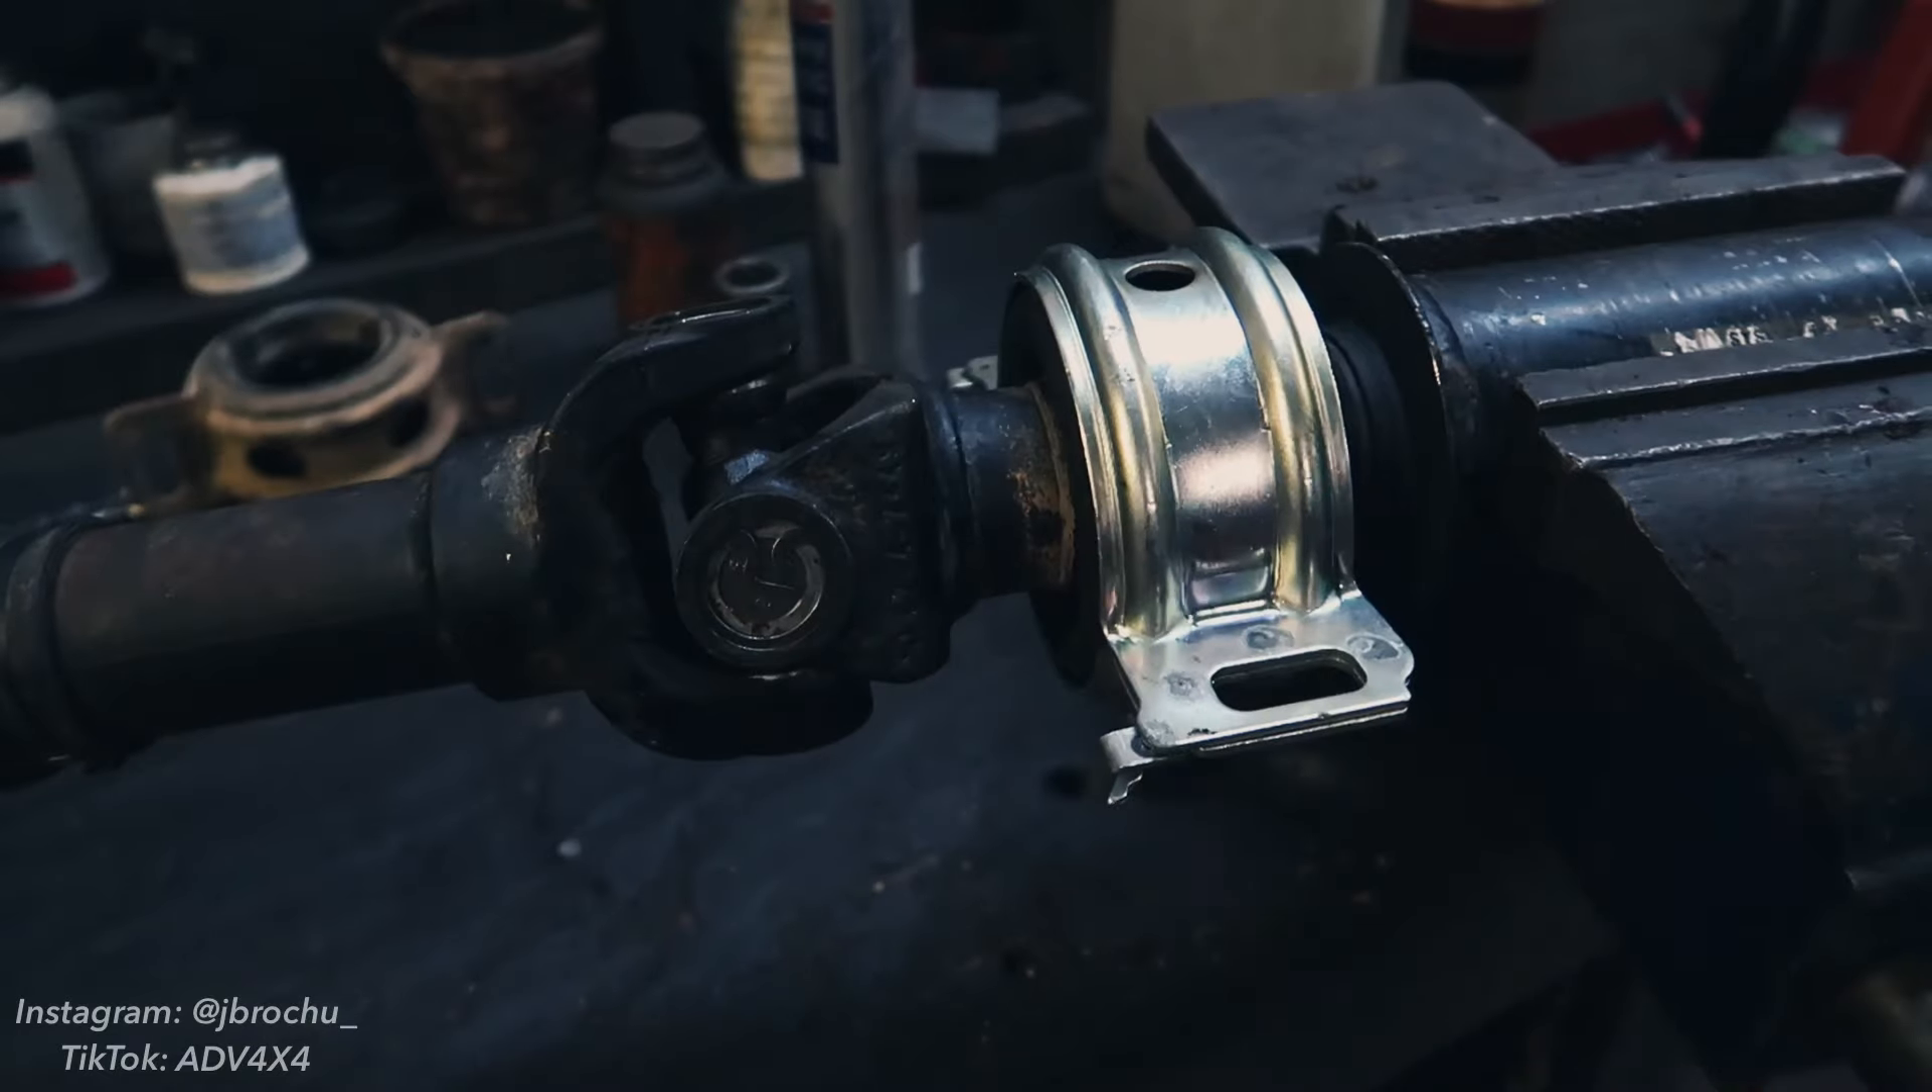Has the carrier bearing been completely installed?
Yes.